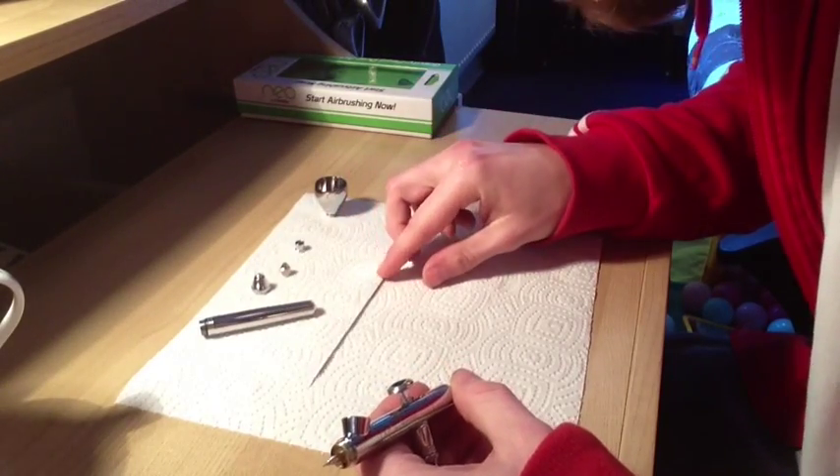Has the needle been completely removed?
Yes.